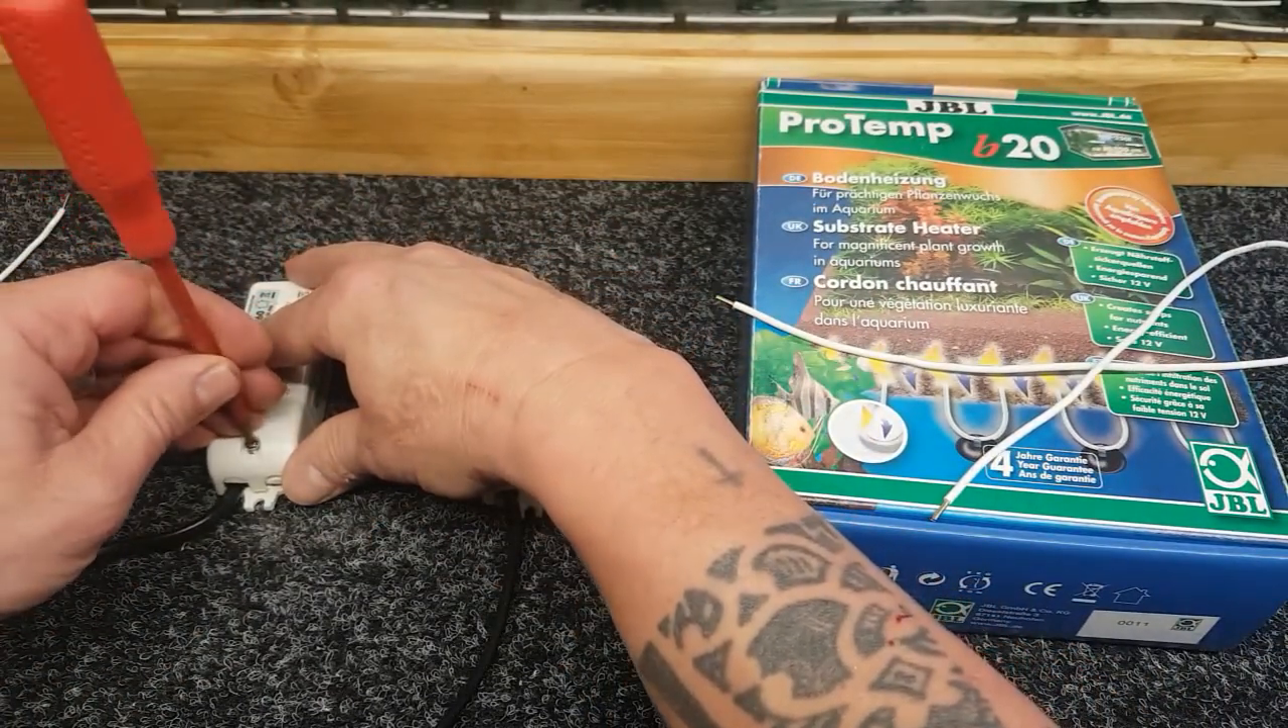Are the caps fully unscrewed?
No.